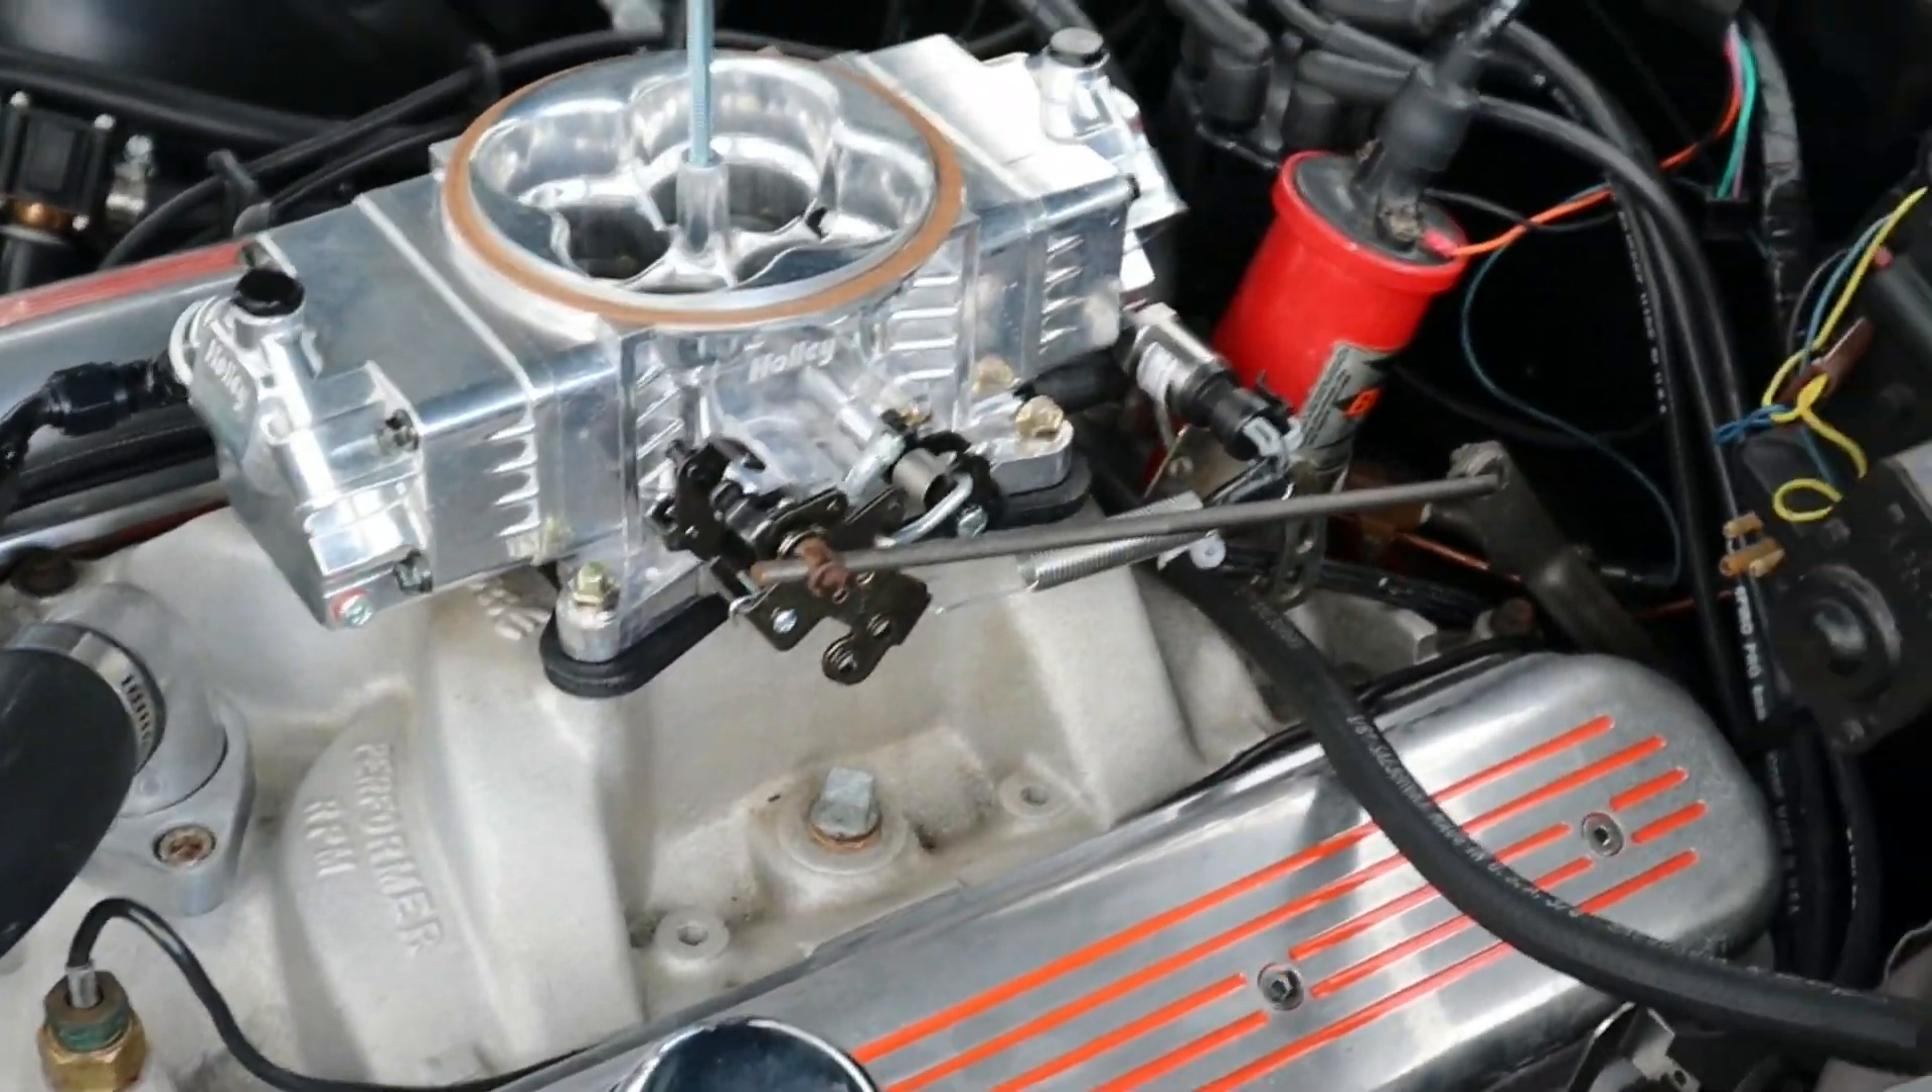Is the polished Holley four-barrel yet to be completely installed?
No.